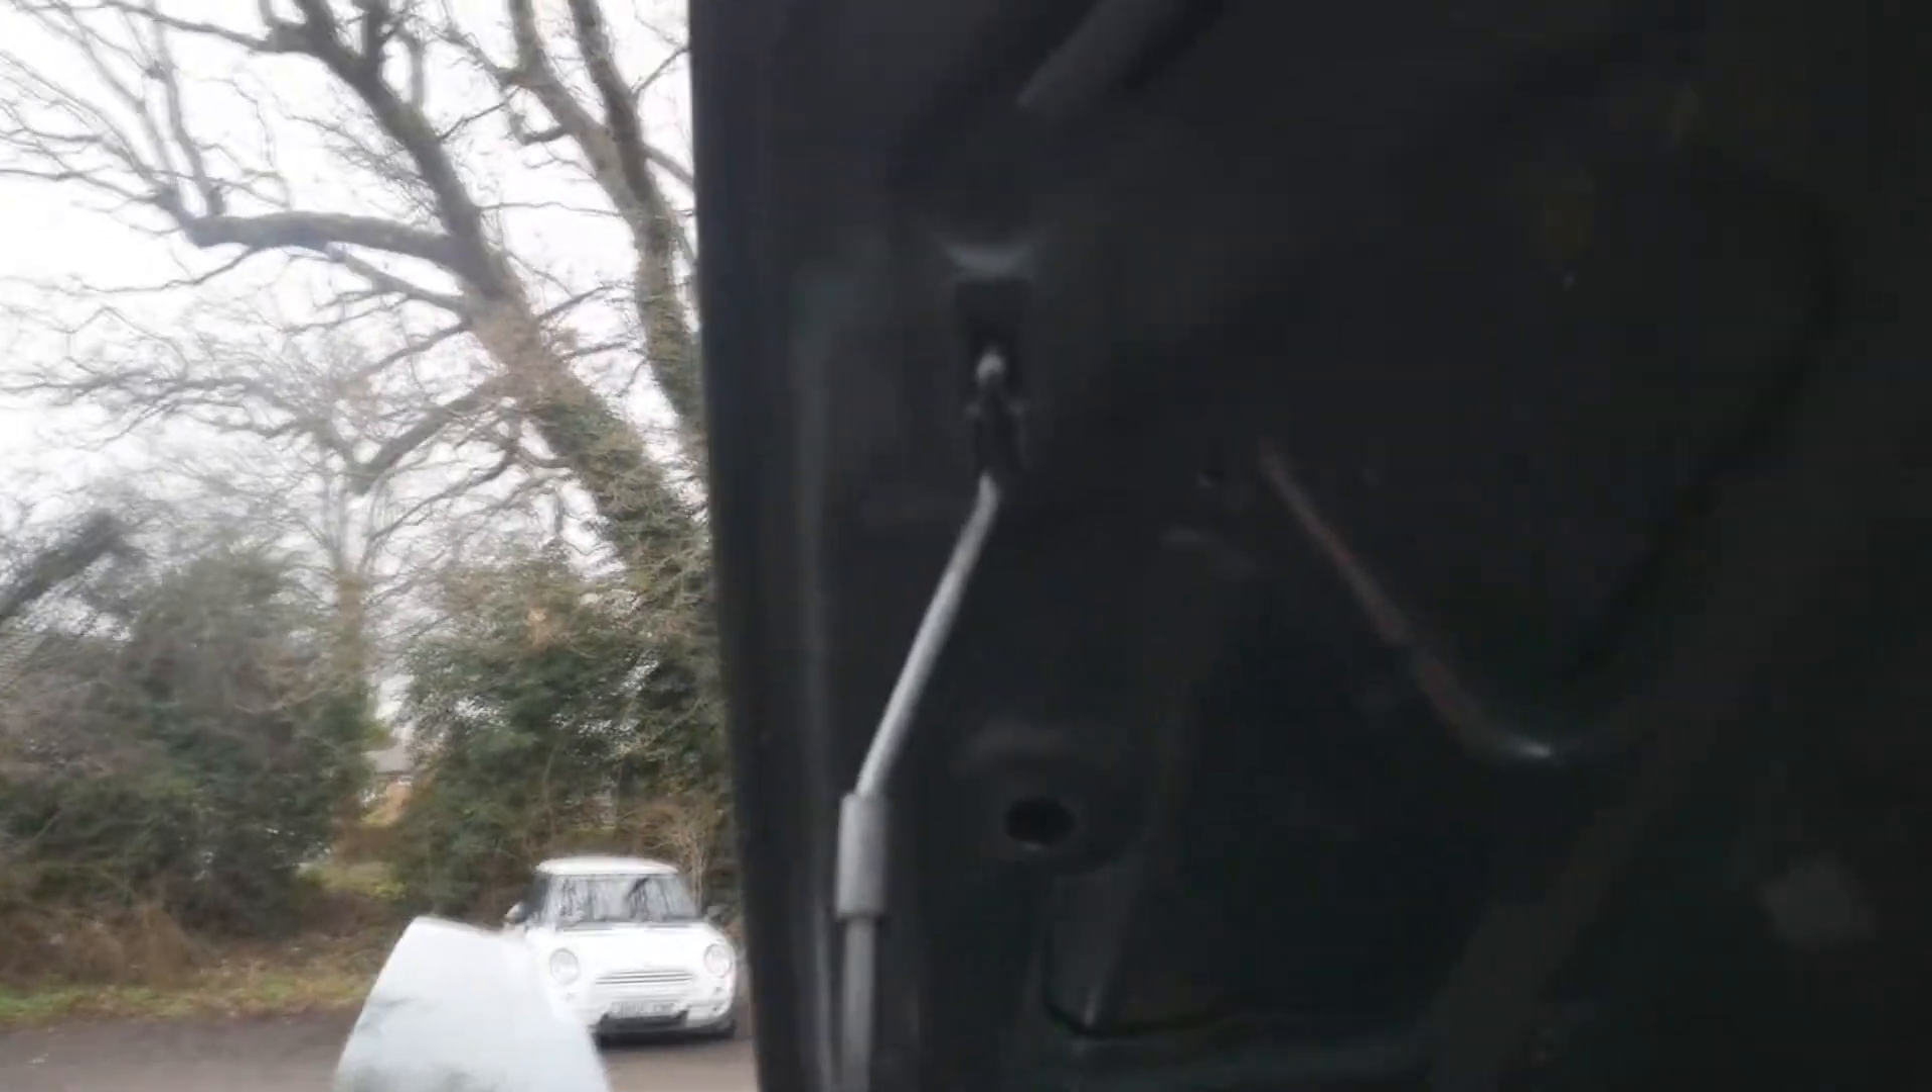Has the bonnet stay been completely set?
Yes.